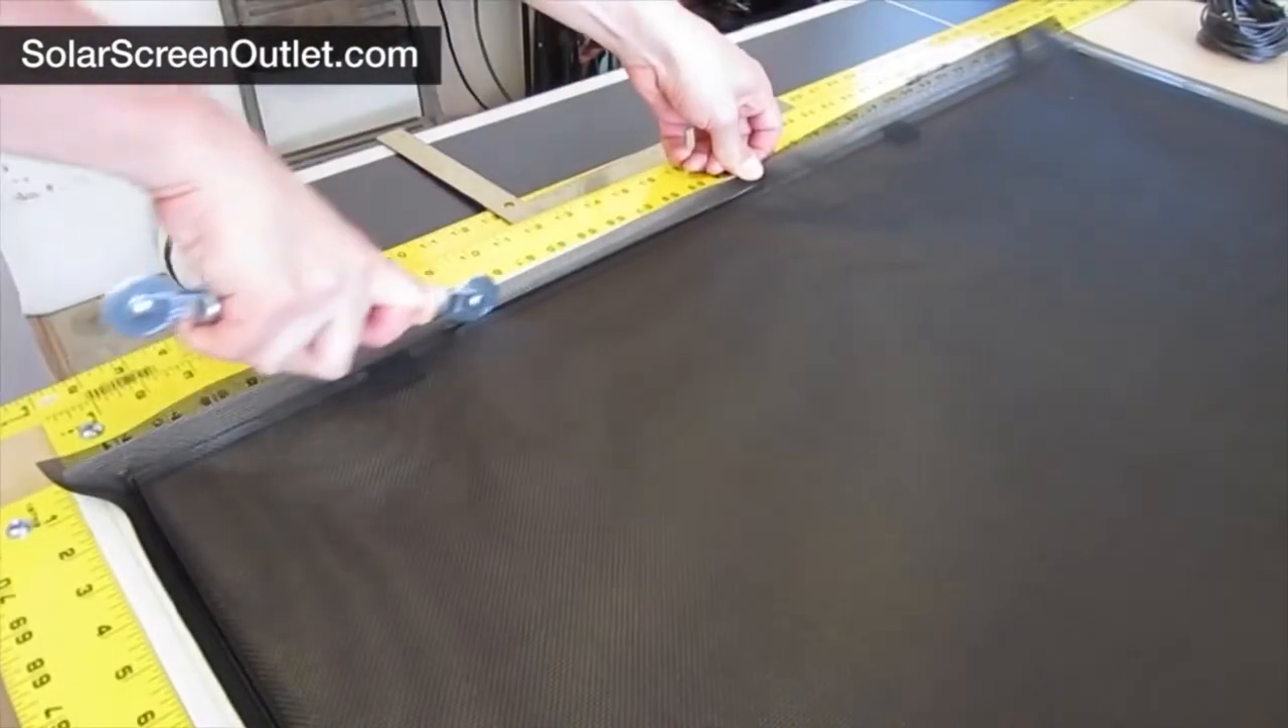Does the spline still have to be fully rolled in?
Yes.